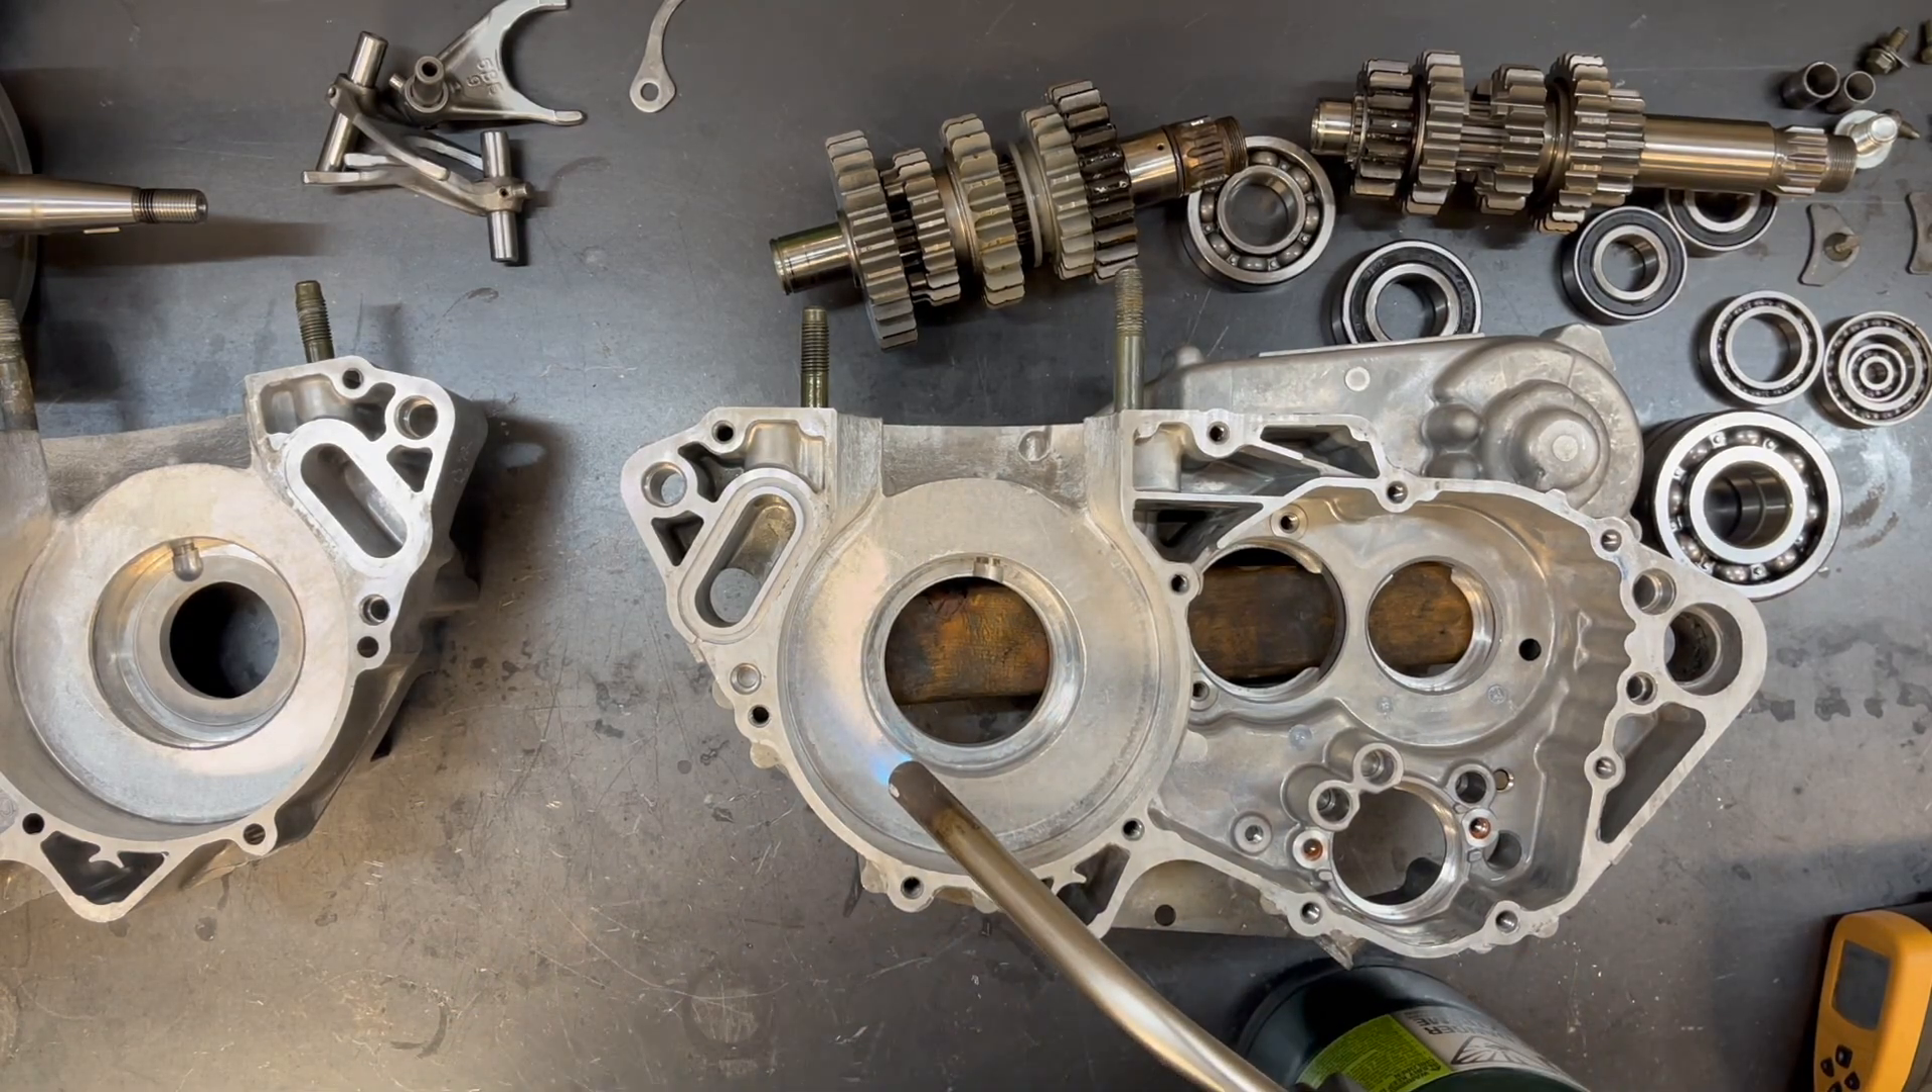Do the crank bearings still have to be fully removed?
No.